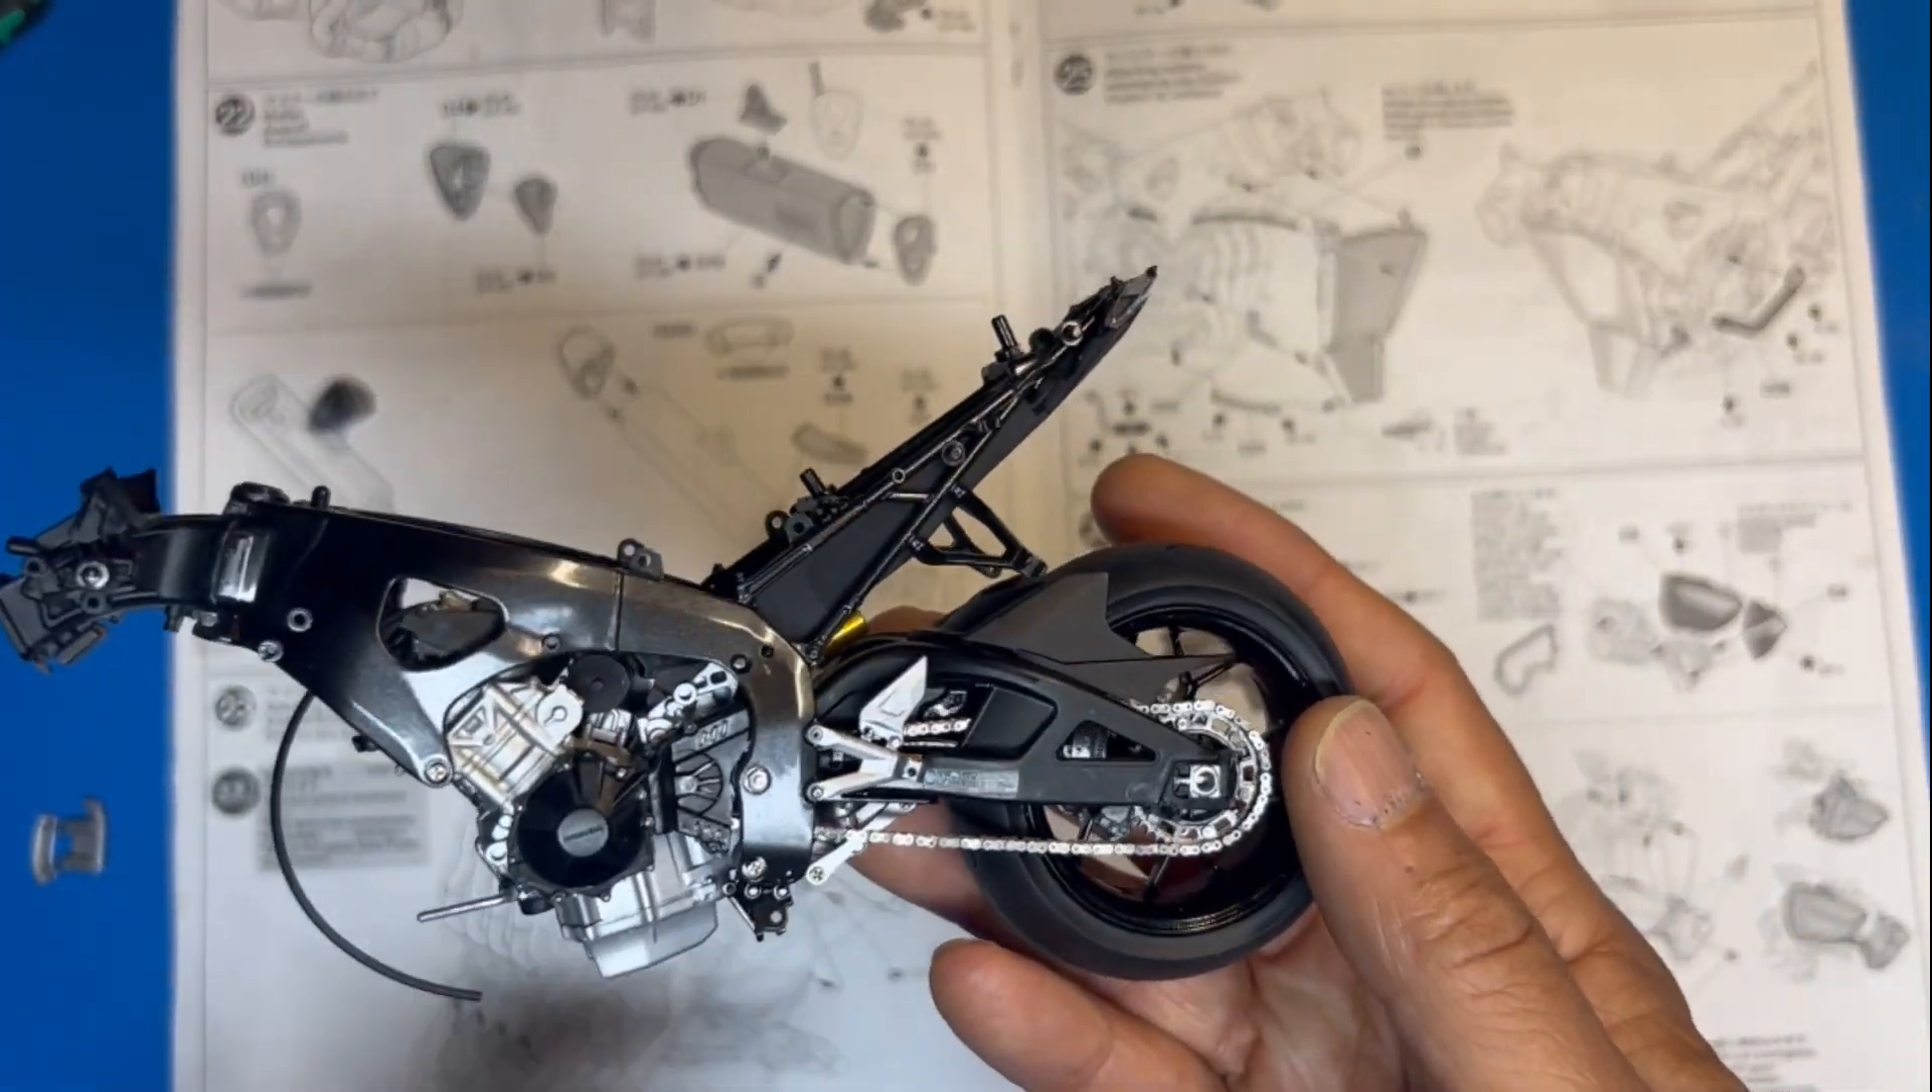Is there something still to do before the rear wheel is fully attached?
No.